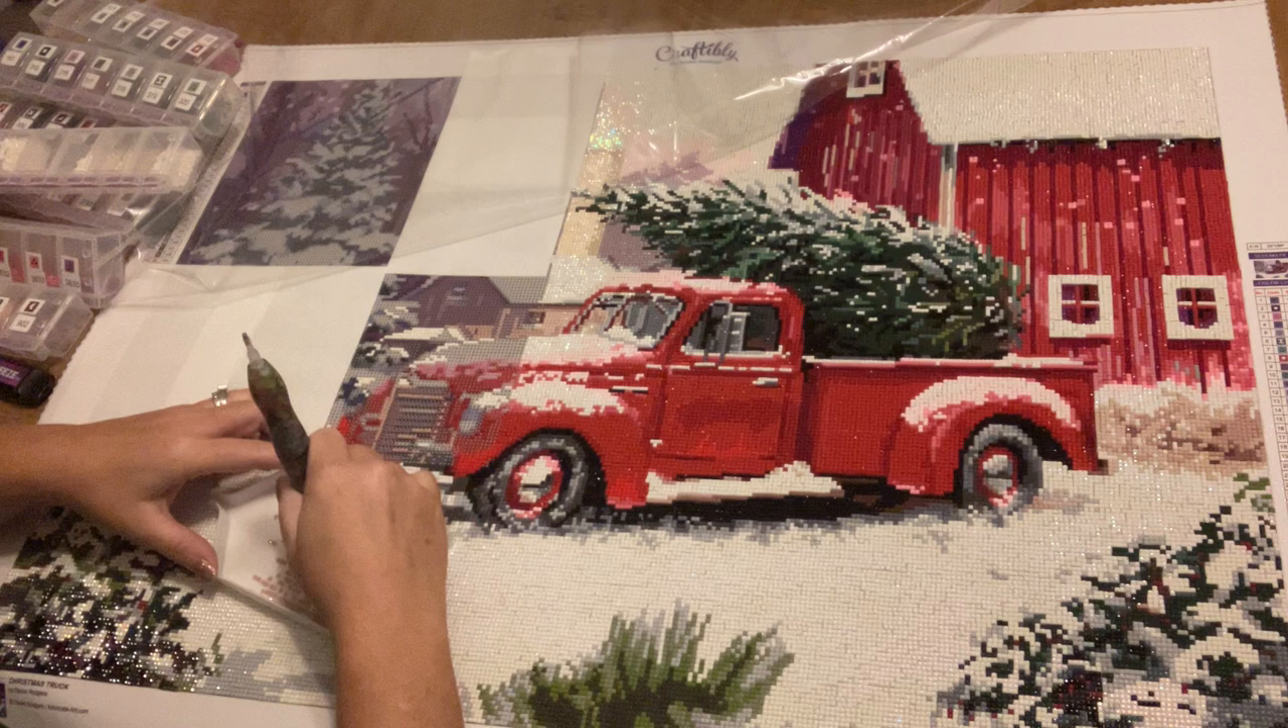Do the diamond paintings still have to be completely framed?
Yes.